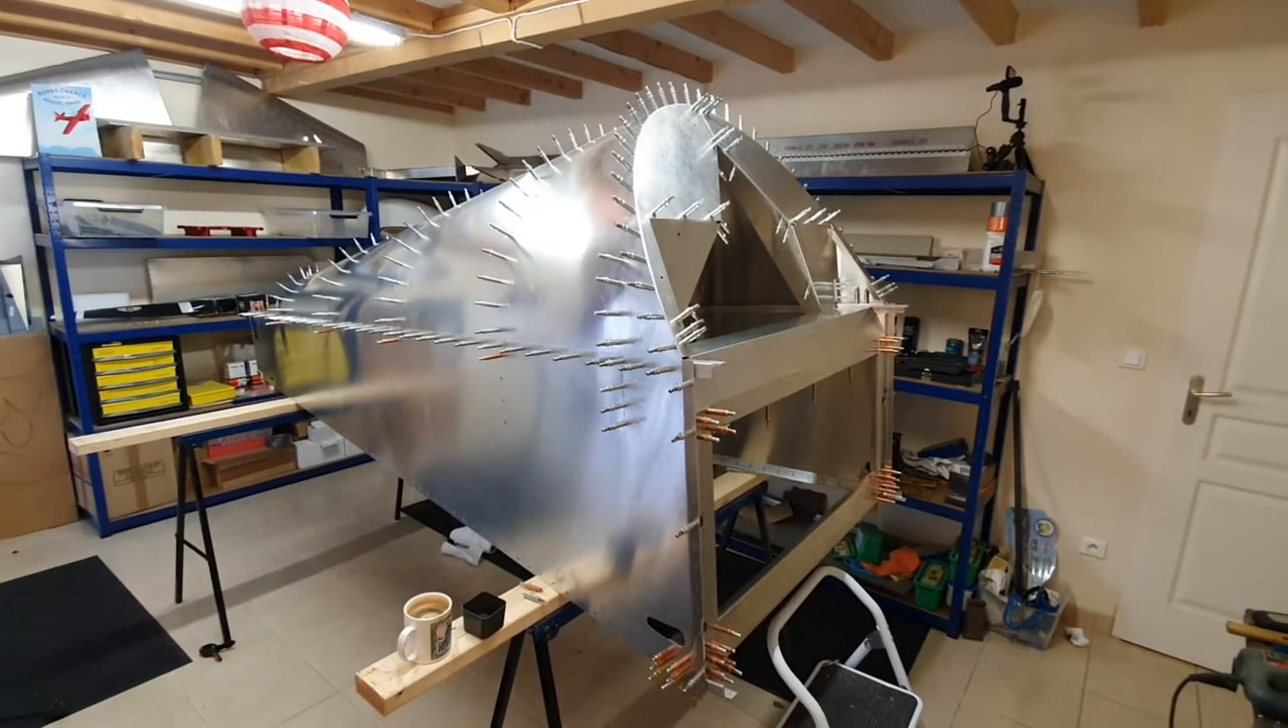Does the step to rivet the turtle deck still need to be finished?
Yes.